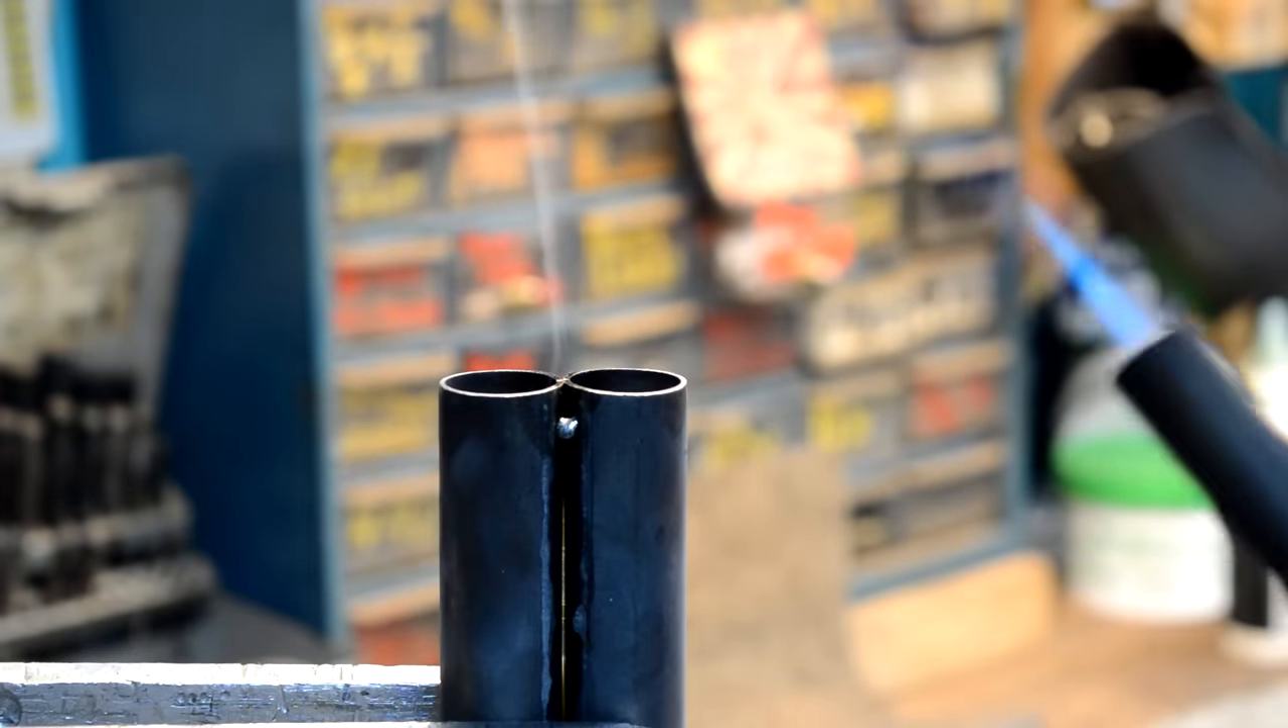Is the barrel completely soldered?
No.